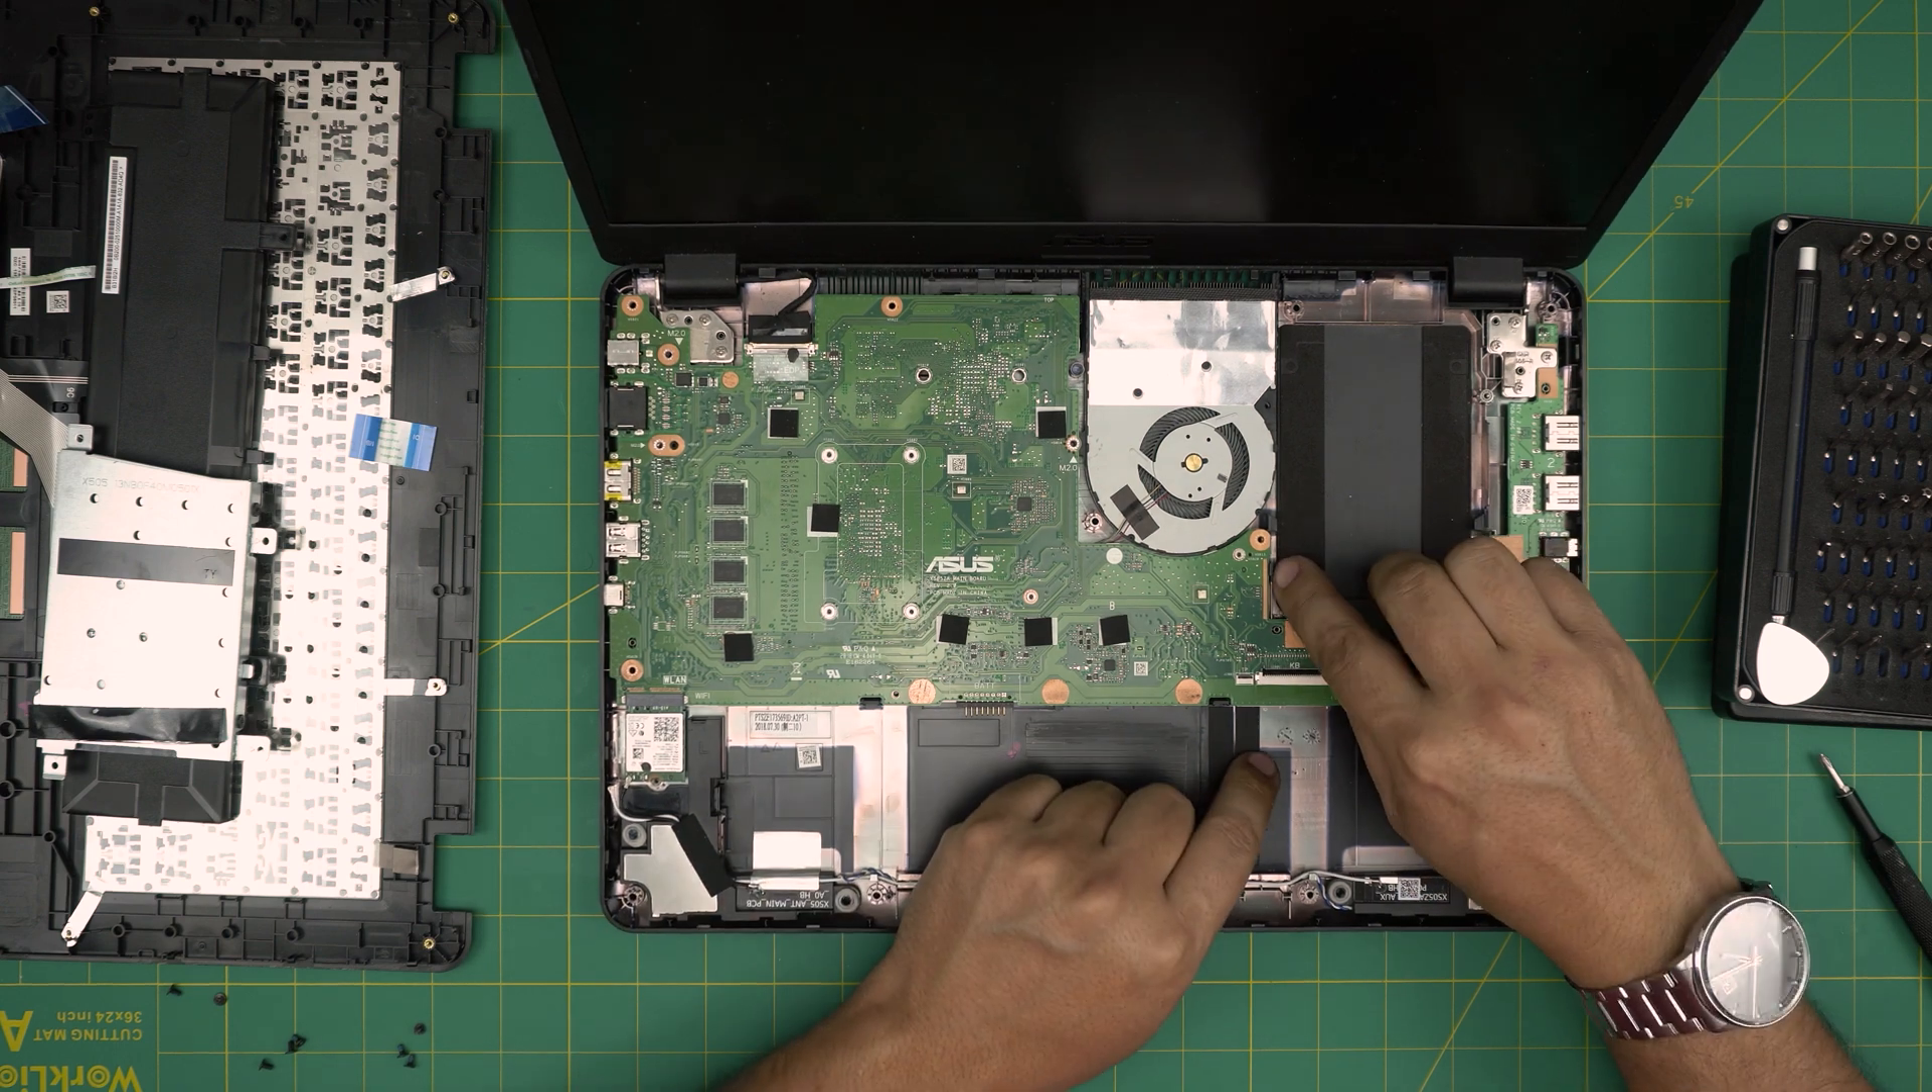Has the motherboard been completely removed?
No.